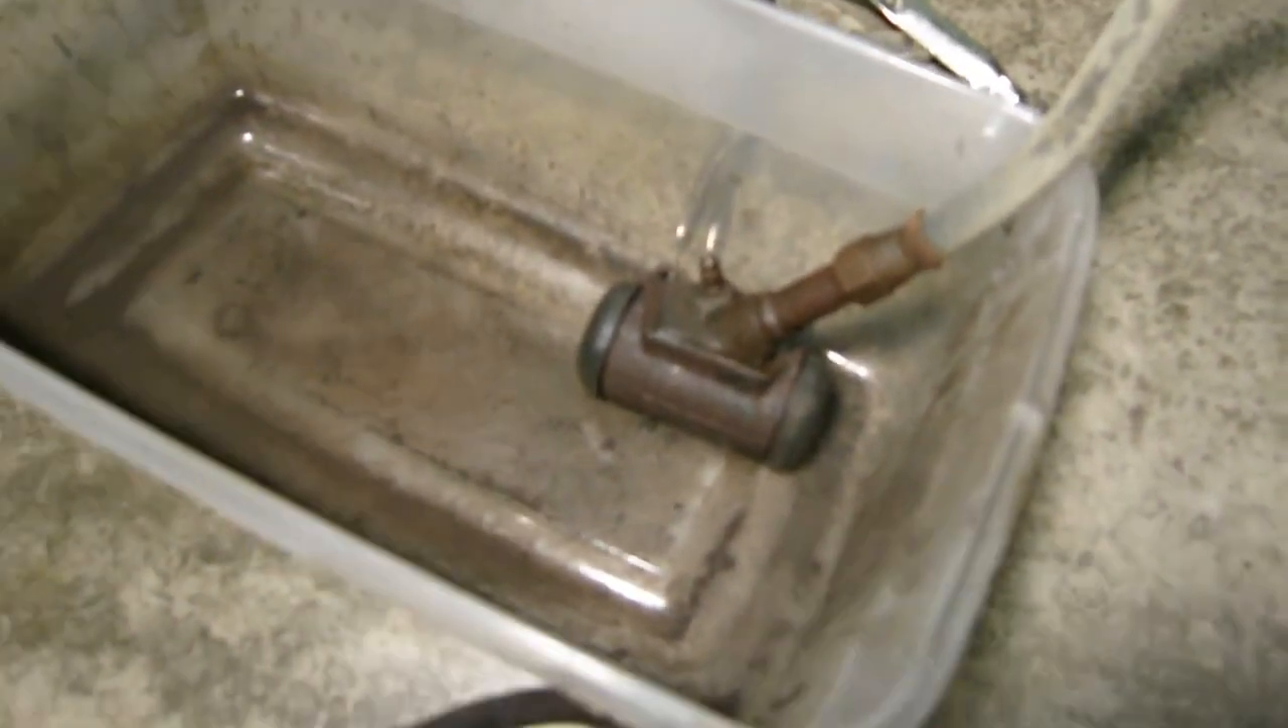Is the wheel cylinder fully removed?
Yes.